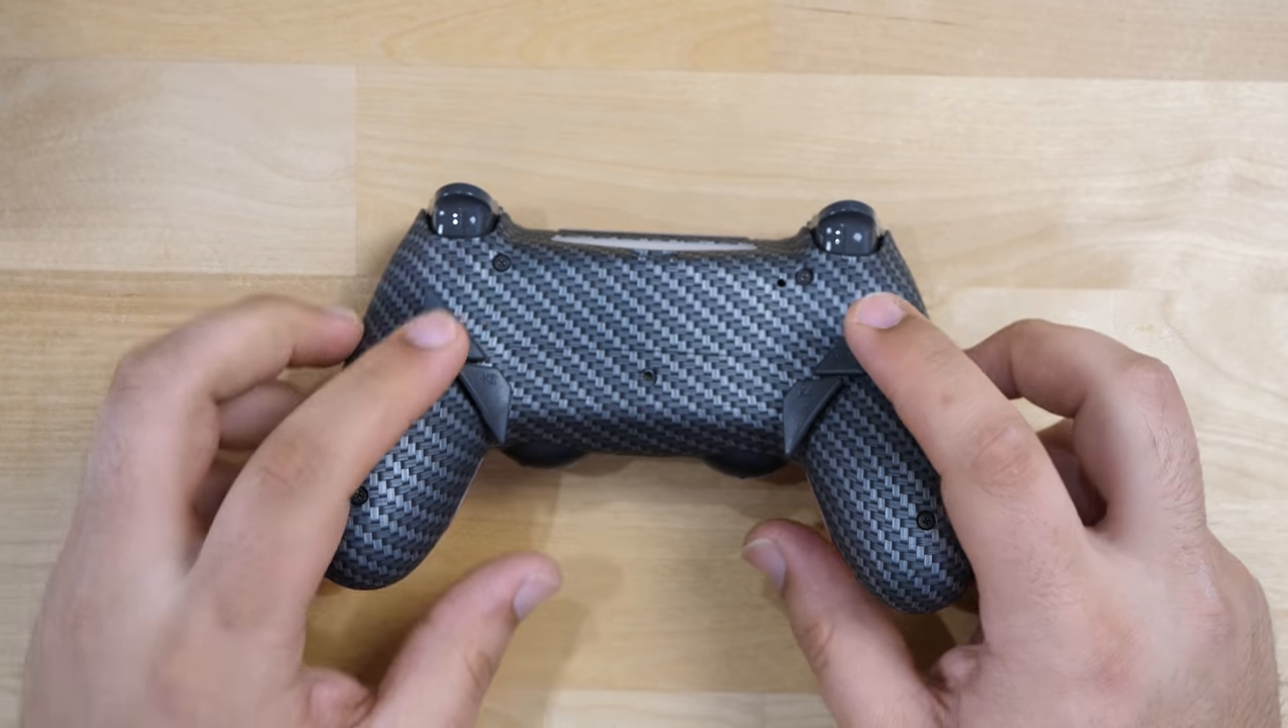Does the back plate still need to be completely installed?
No.